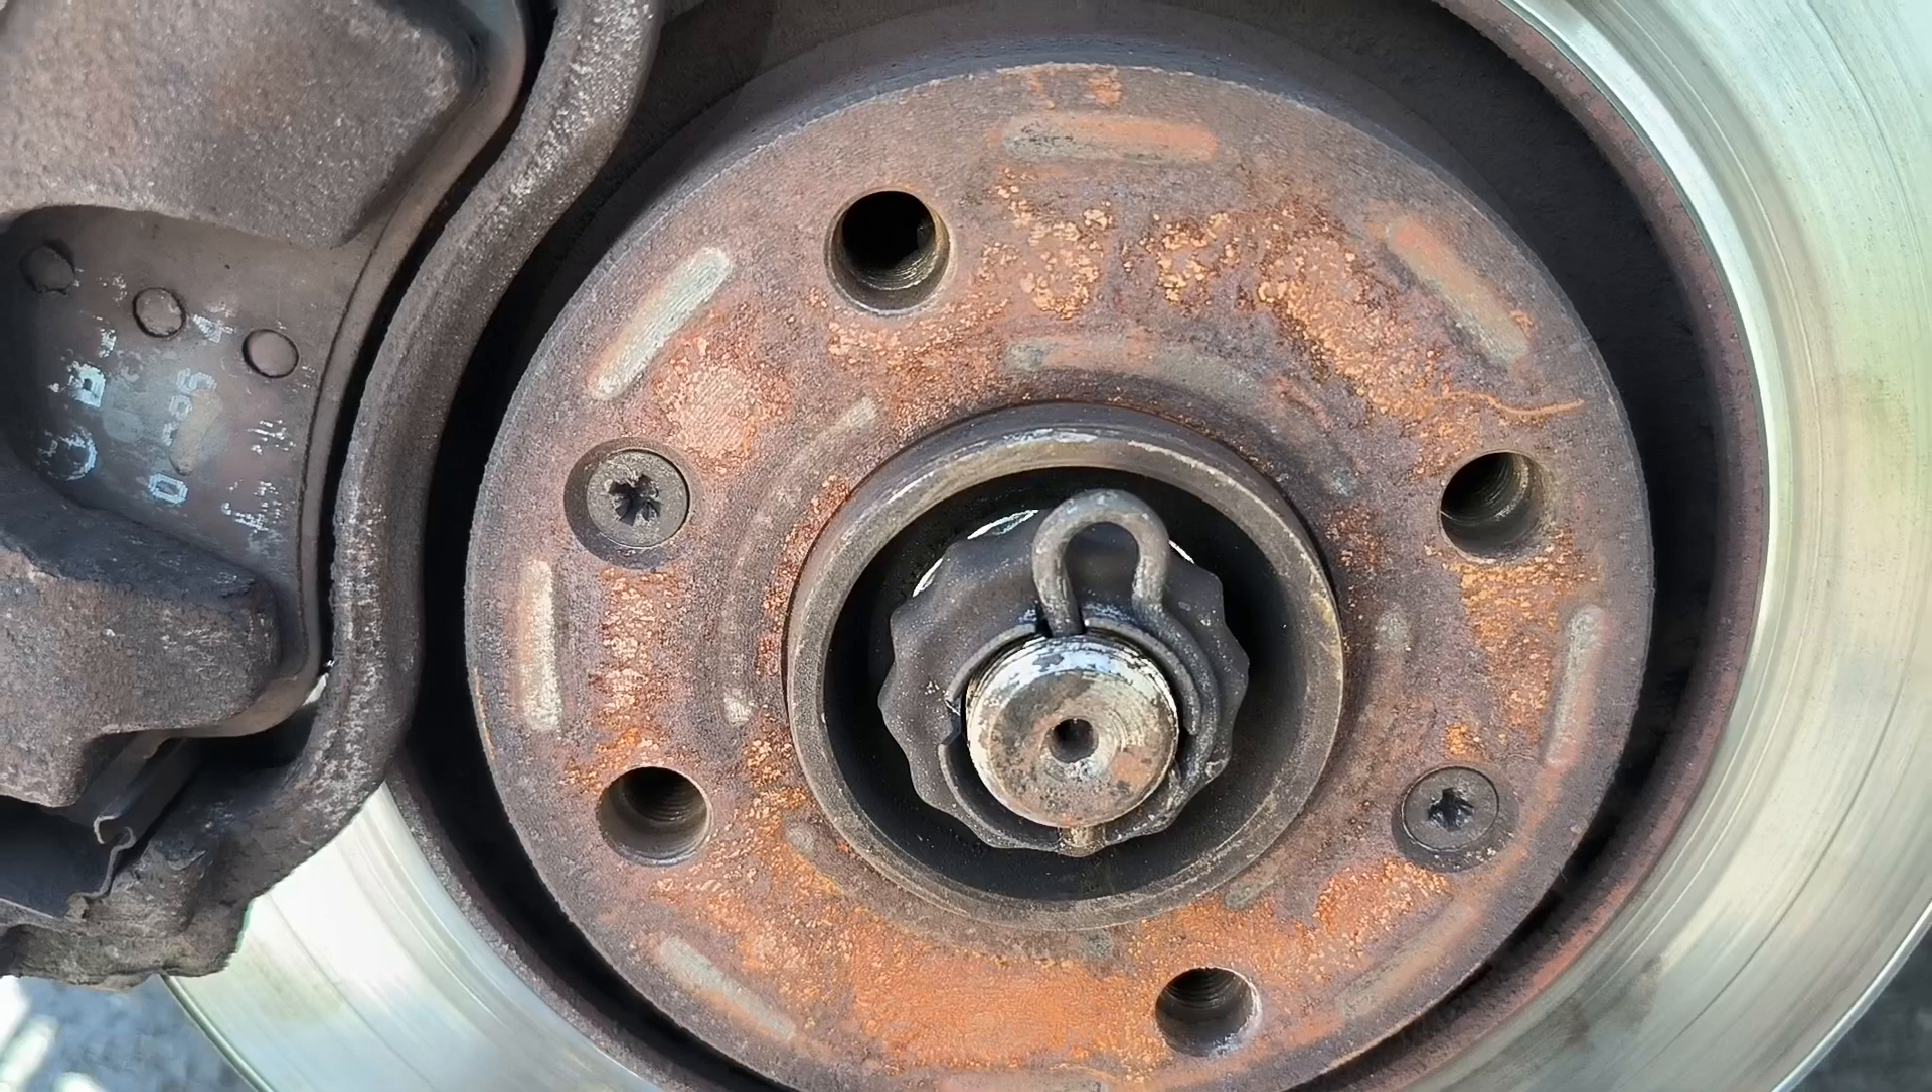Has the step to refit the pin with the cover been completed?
Yes.